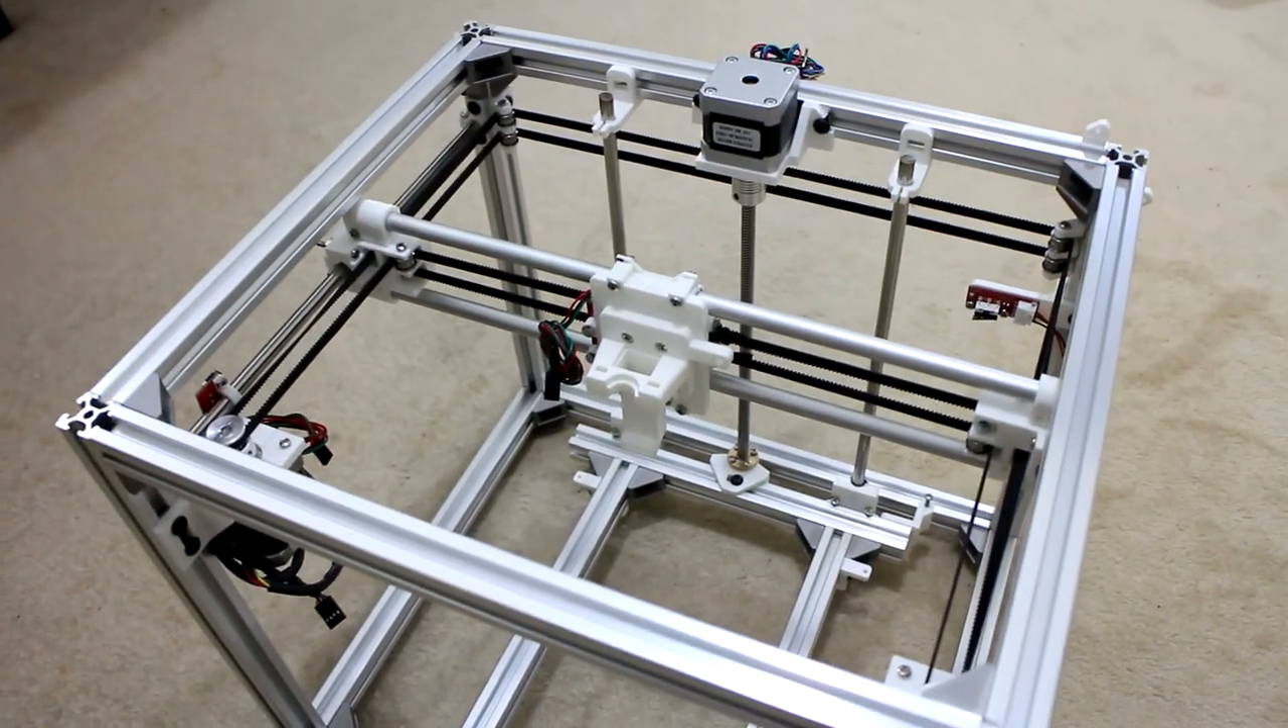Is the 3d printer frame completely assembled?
Yes.